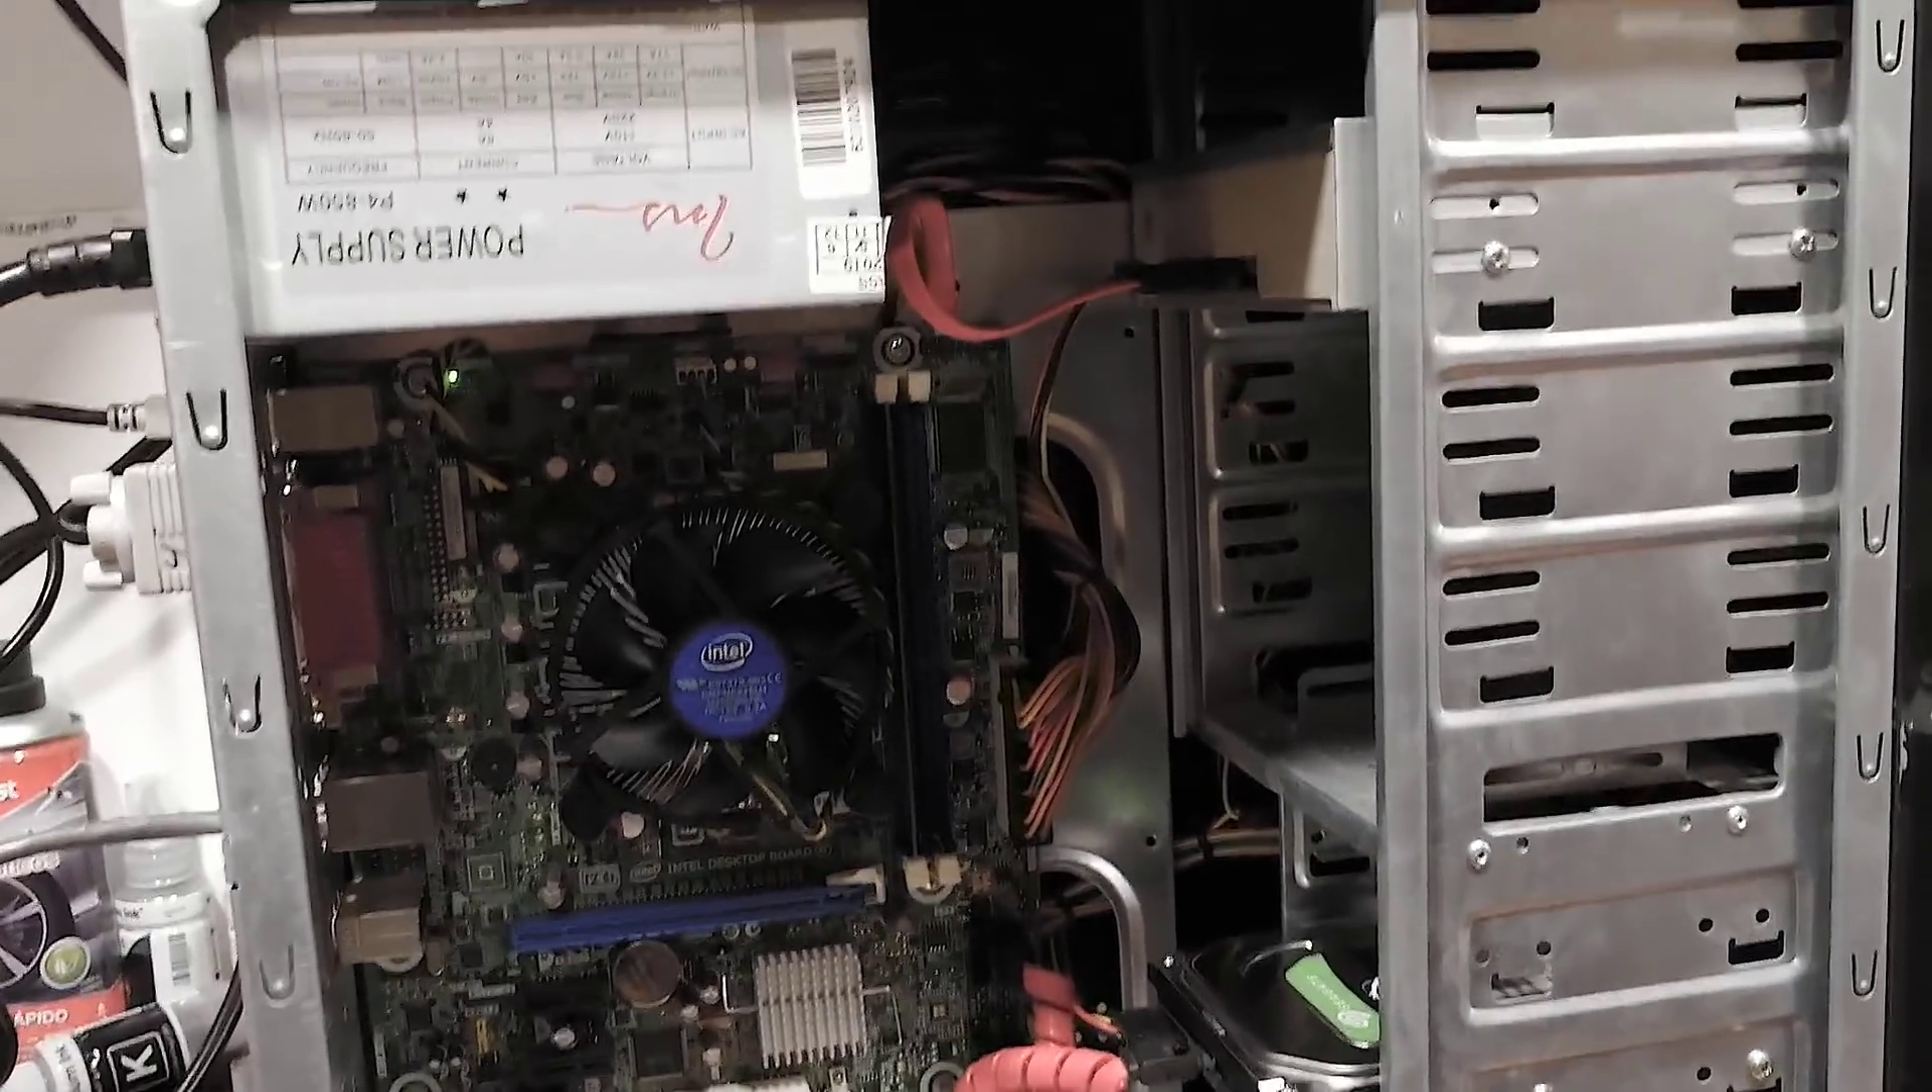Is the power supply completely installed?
Yes.